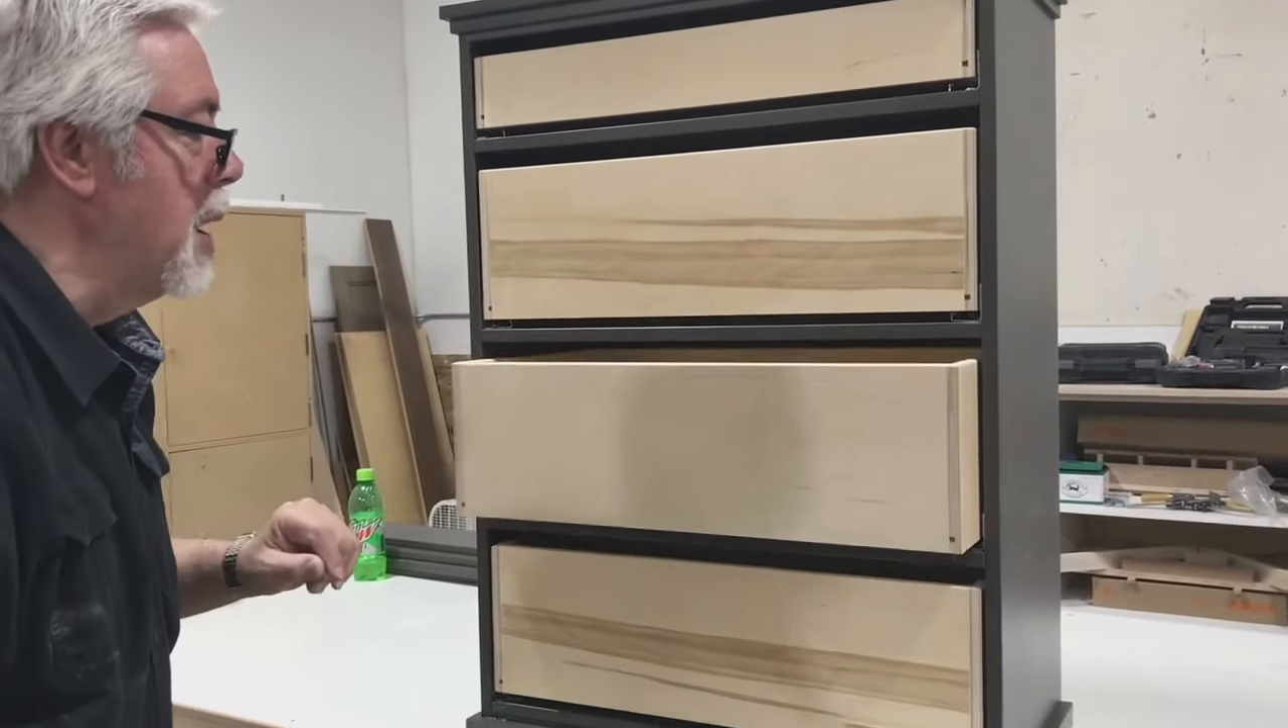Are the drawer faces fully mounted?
No.